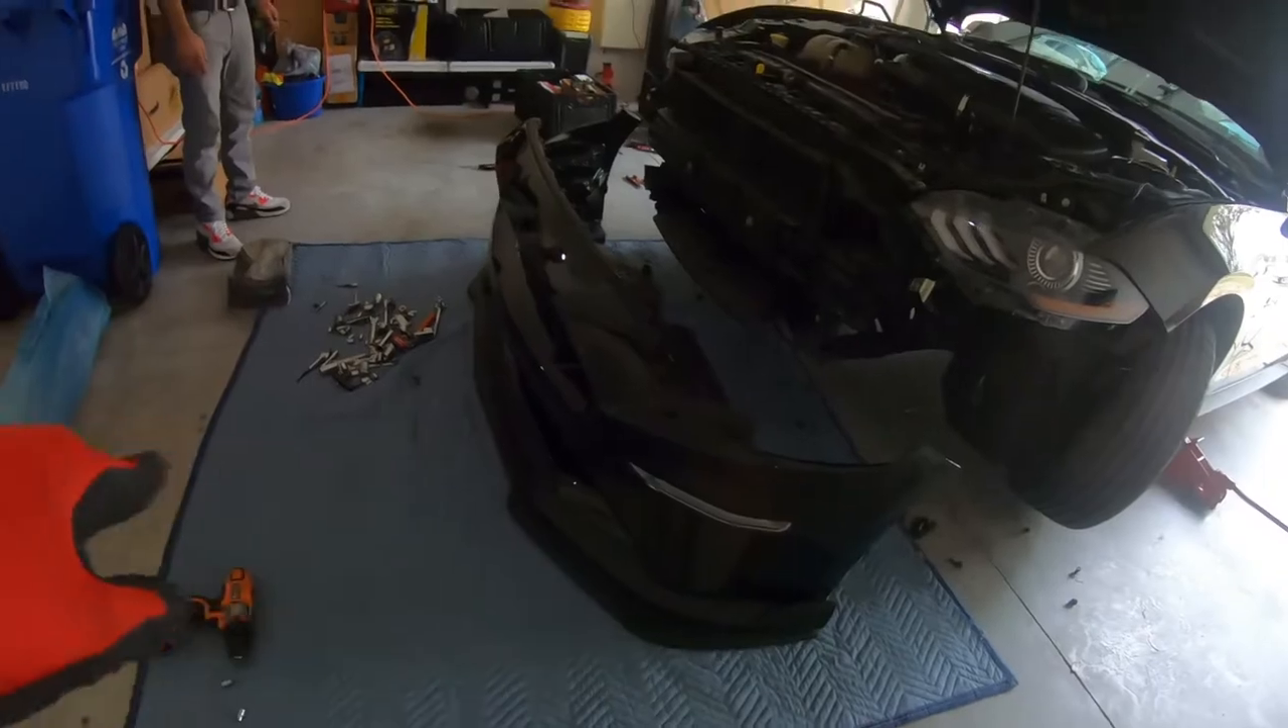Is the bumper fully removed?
Yes.